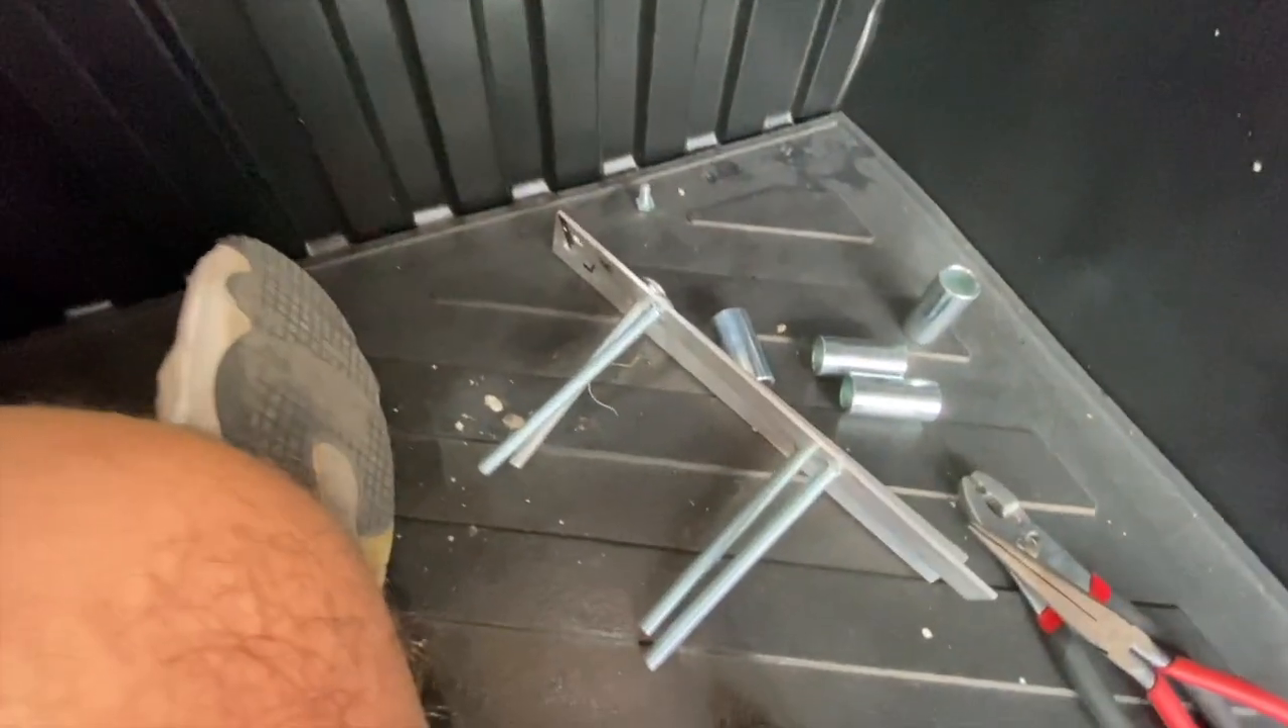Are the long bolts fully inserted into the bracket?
Yes.